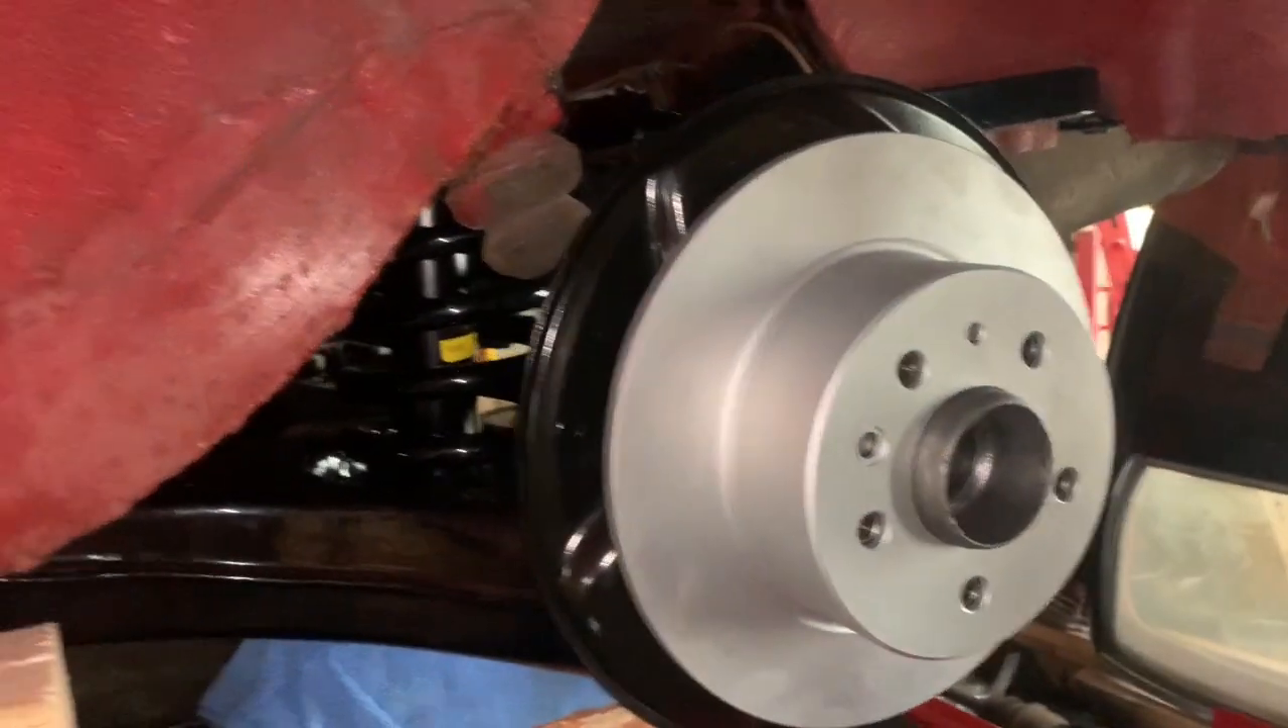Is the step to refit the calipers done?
No.